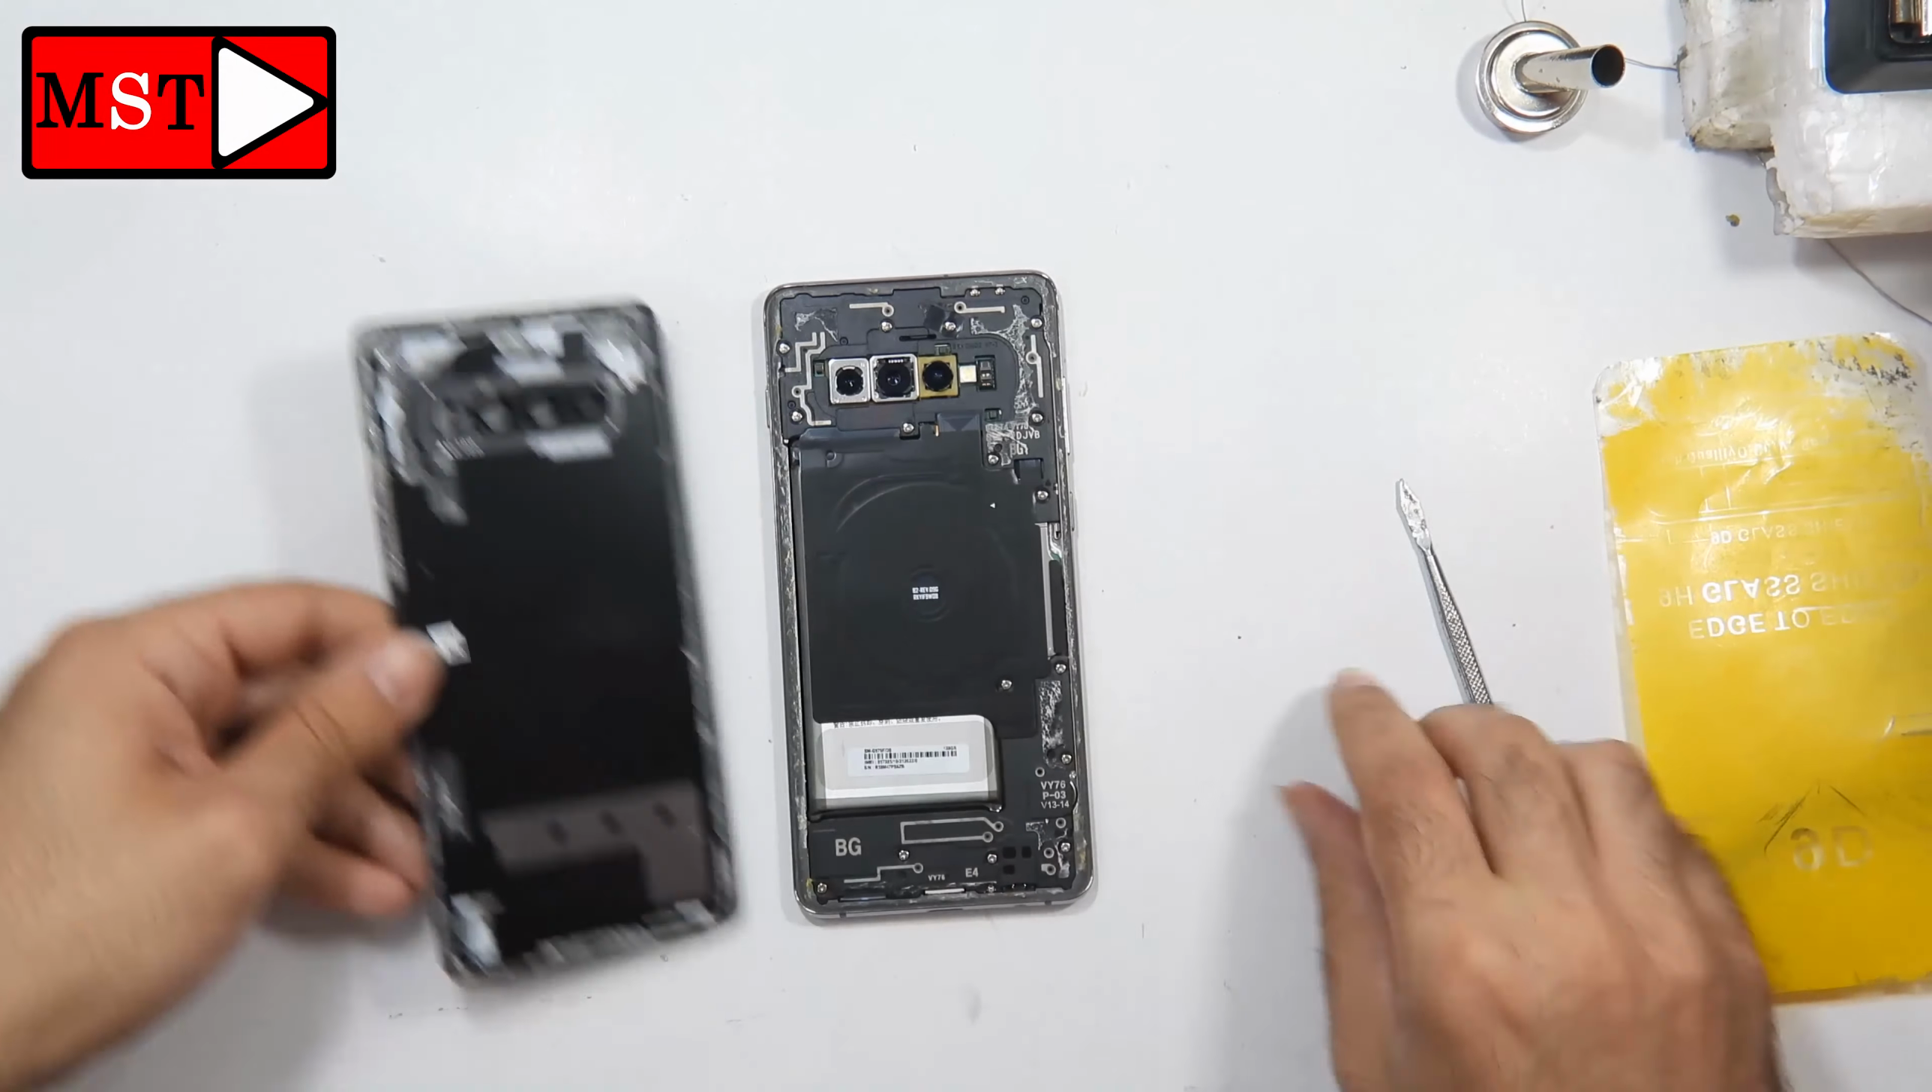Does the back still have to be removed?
No.